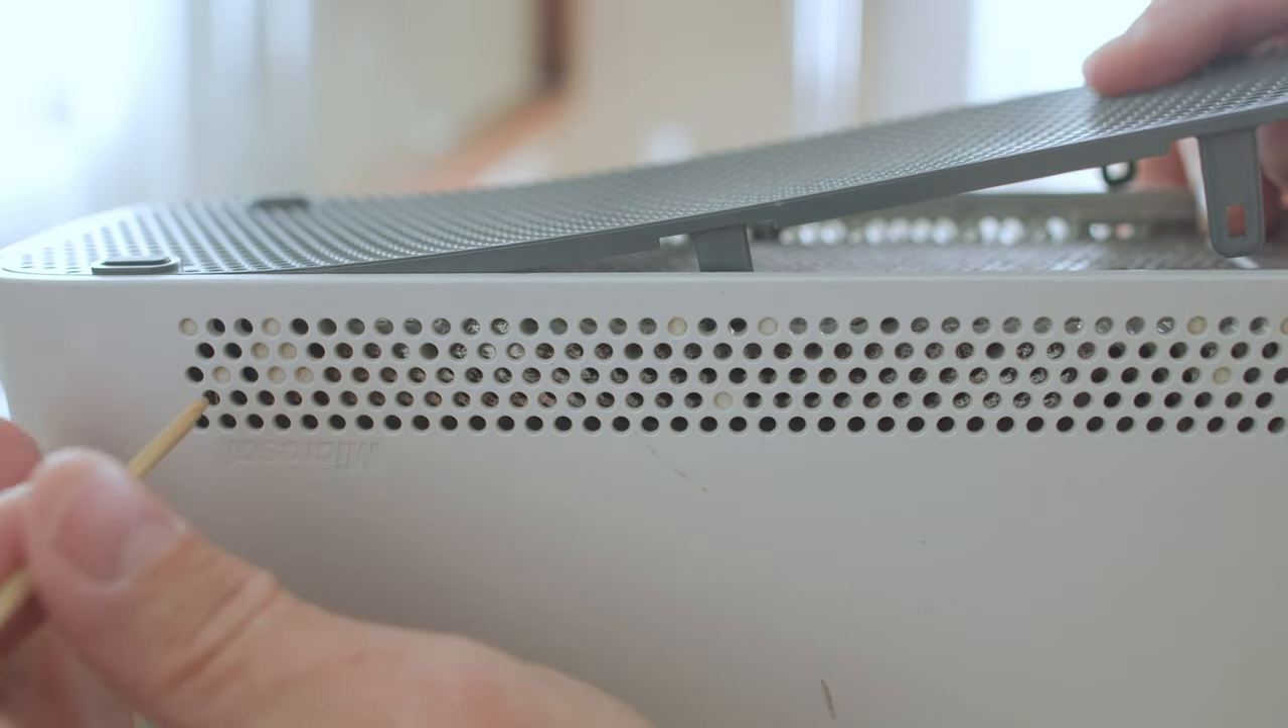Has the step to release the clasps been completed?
No.